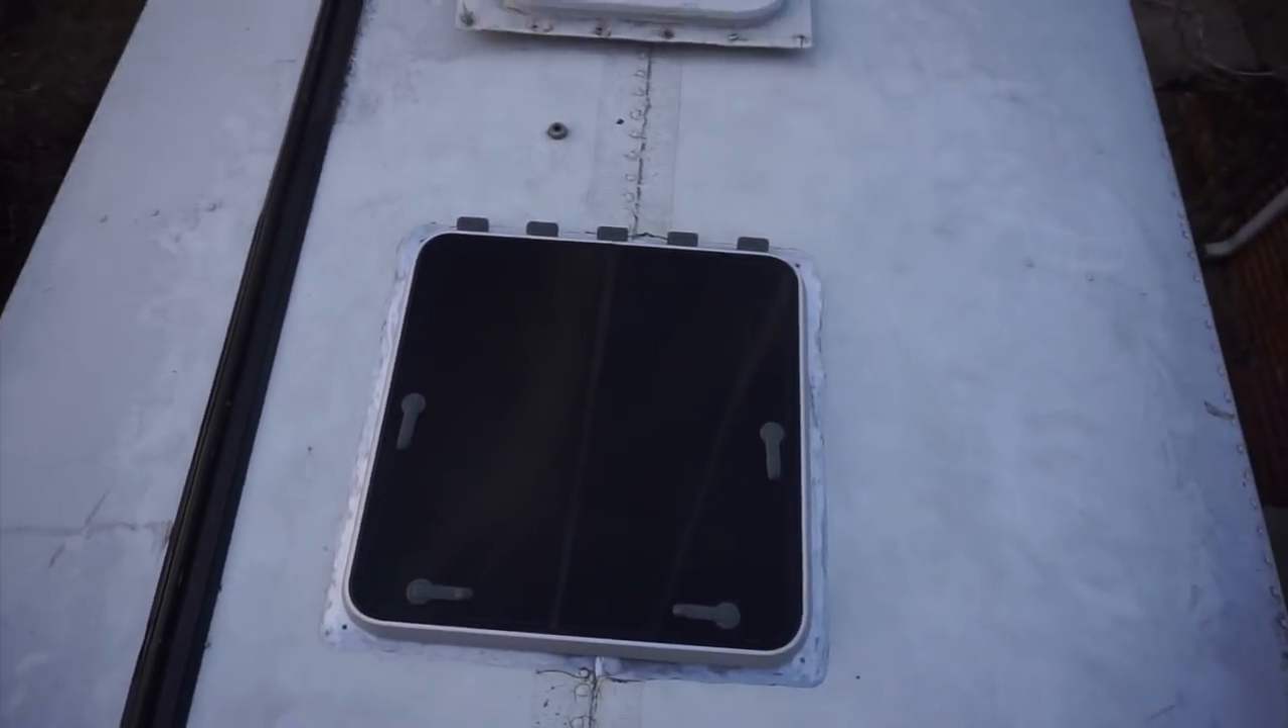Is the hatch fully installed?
Yes.